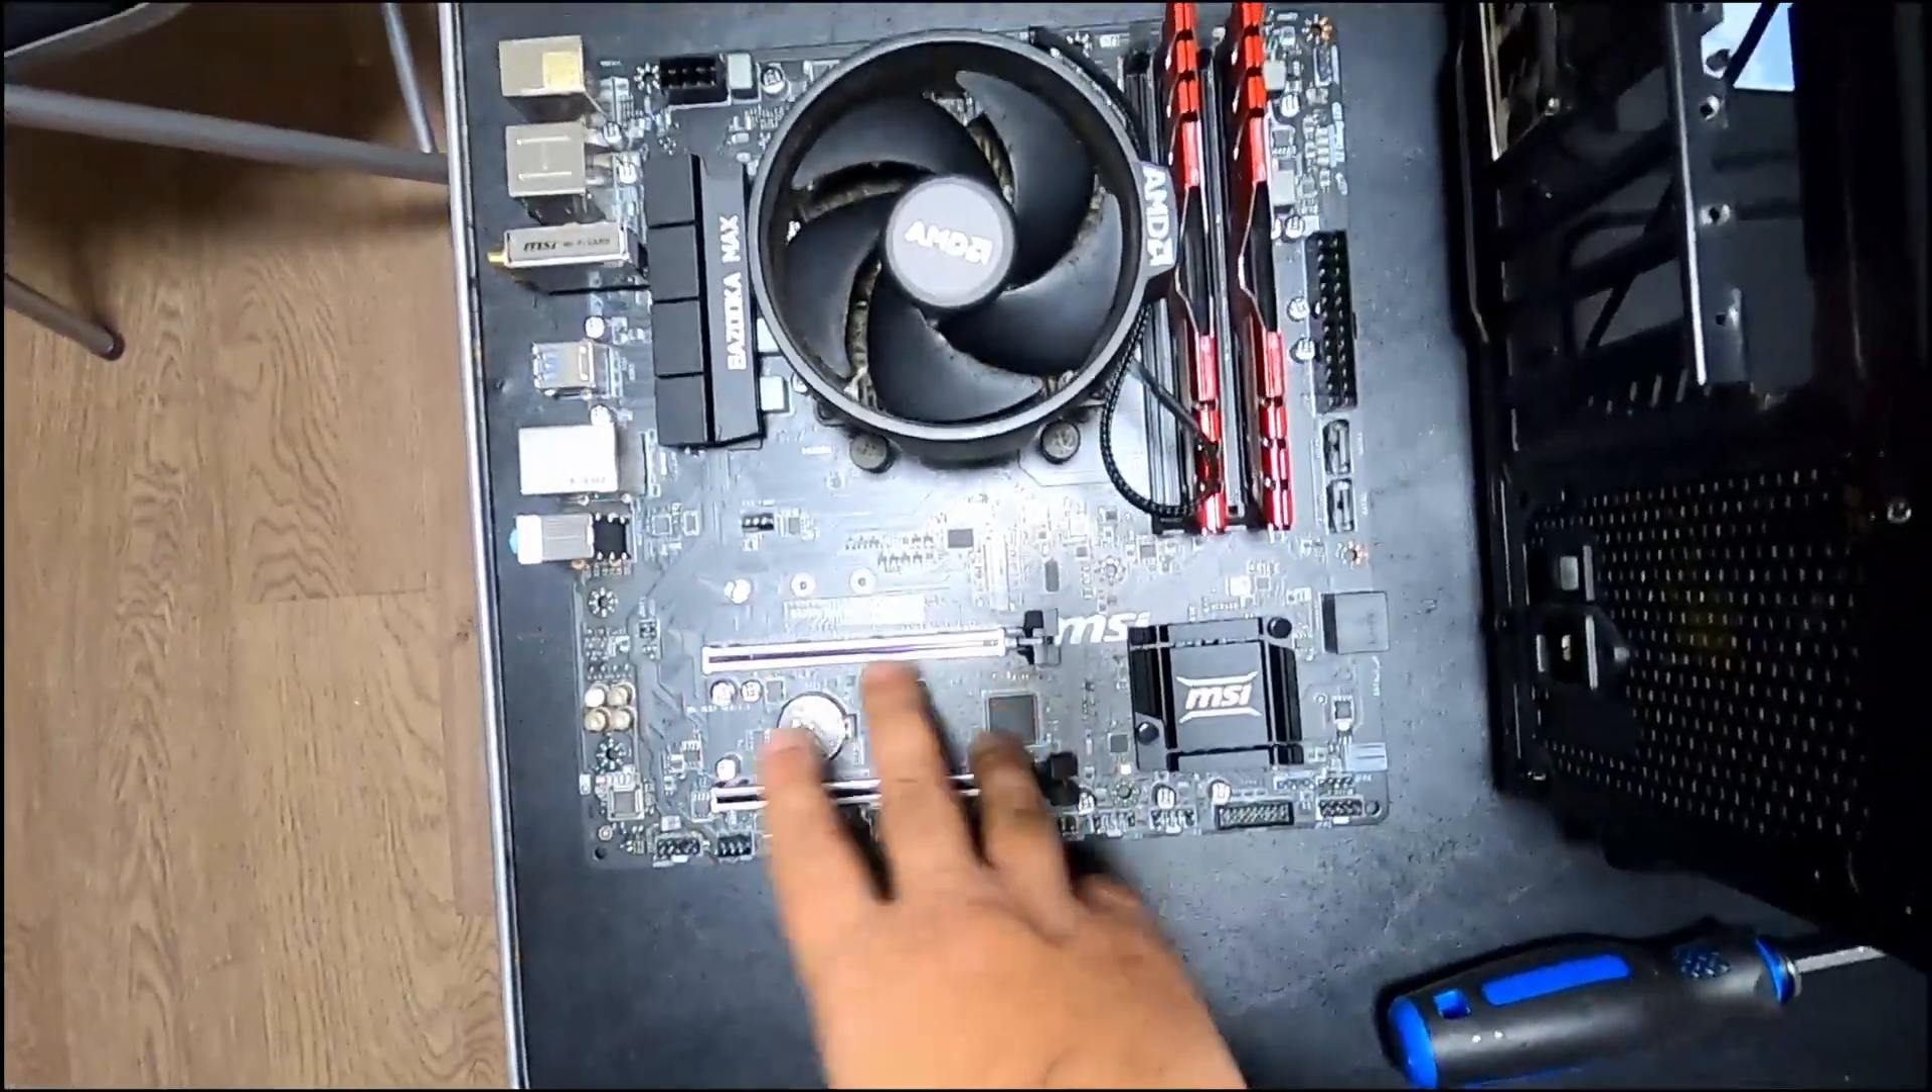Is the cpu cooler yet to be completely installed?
No.